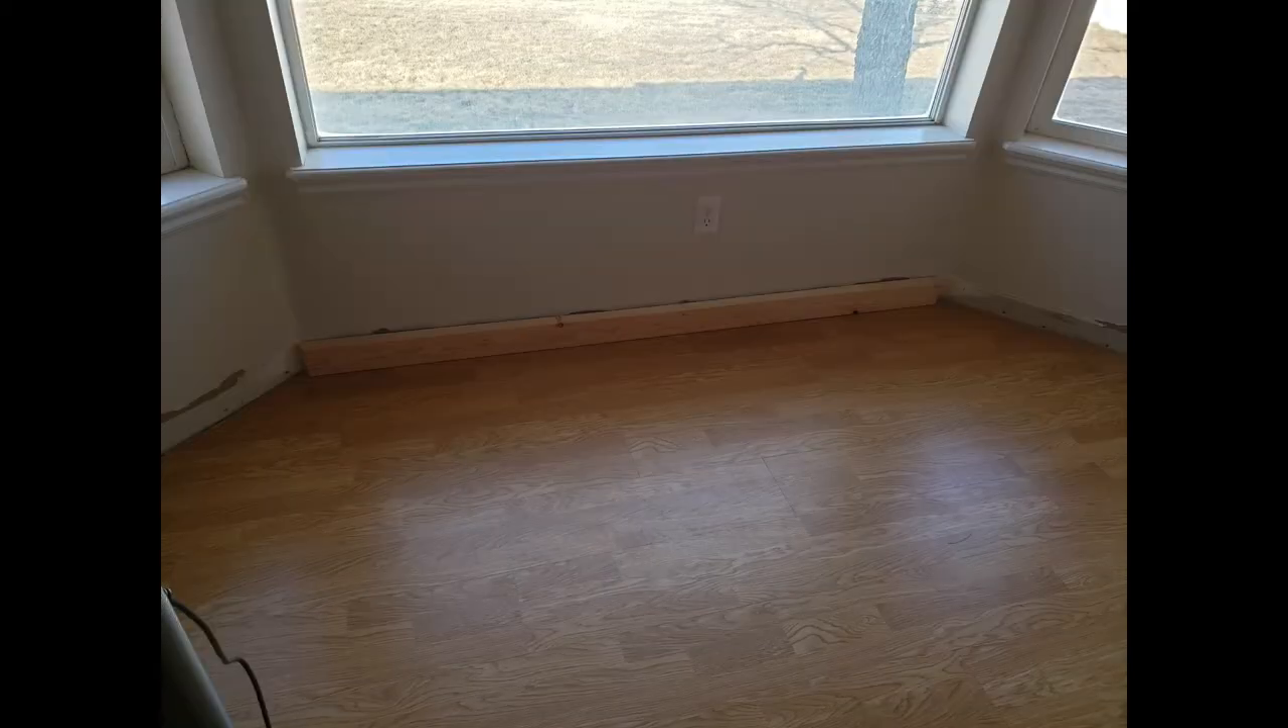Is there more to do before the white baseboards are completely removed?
No.